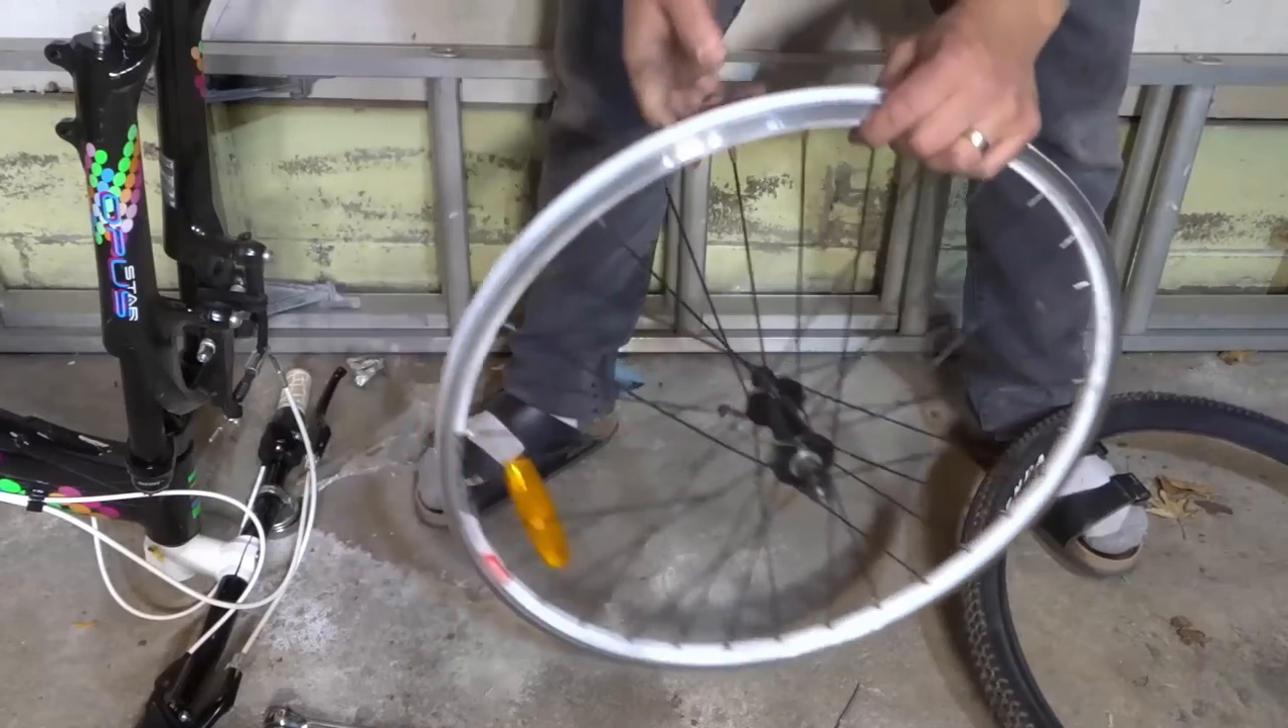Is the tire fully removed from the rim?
Yes.